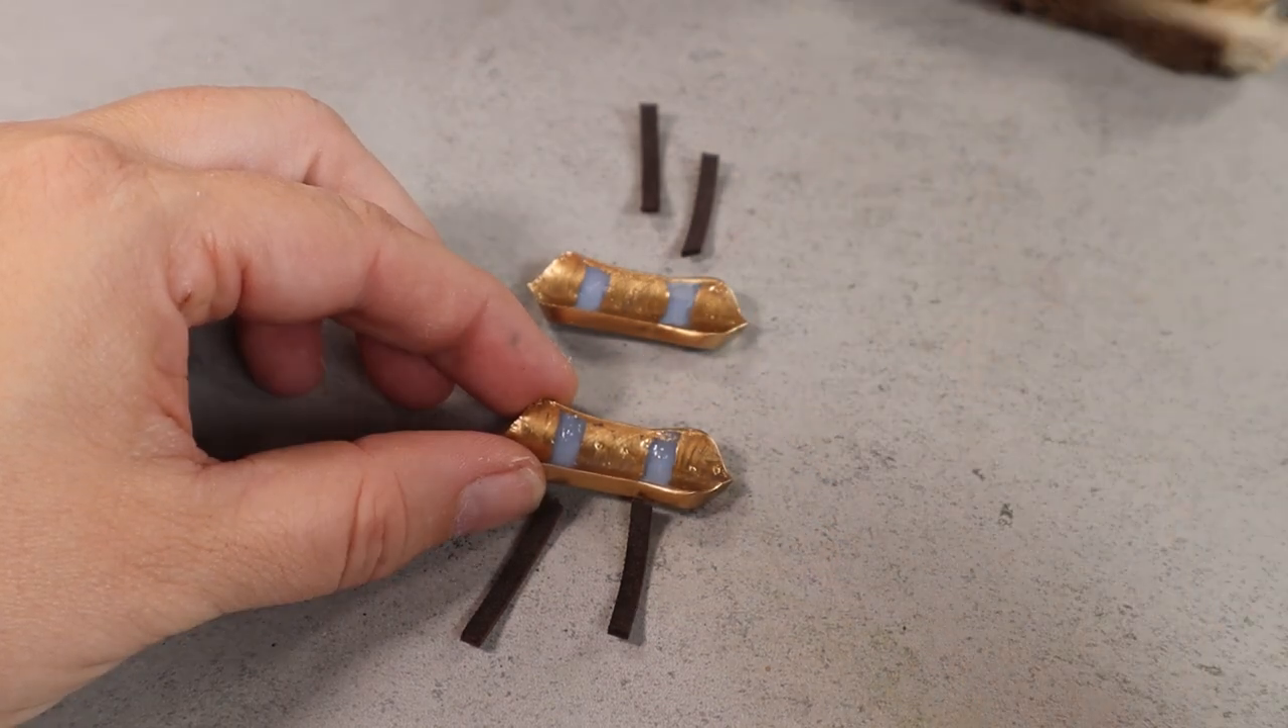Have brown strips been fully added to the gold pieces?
No.